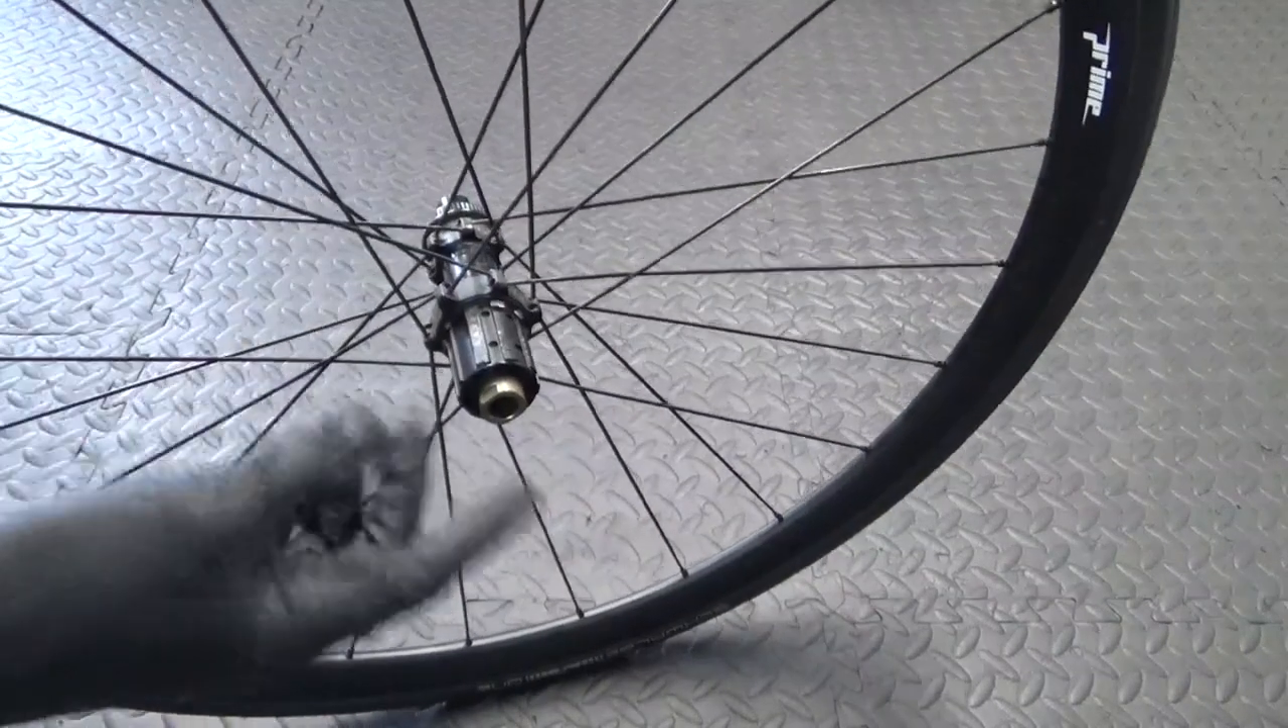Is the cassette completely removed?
Yes.